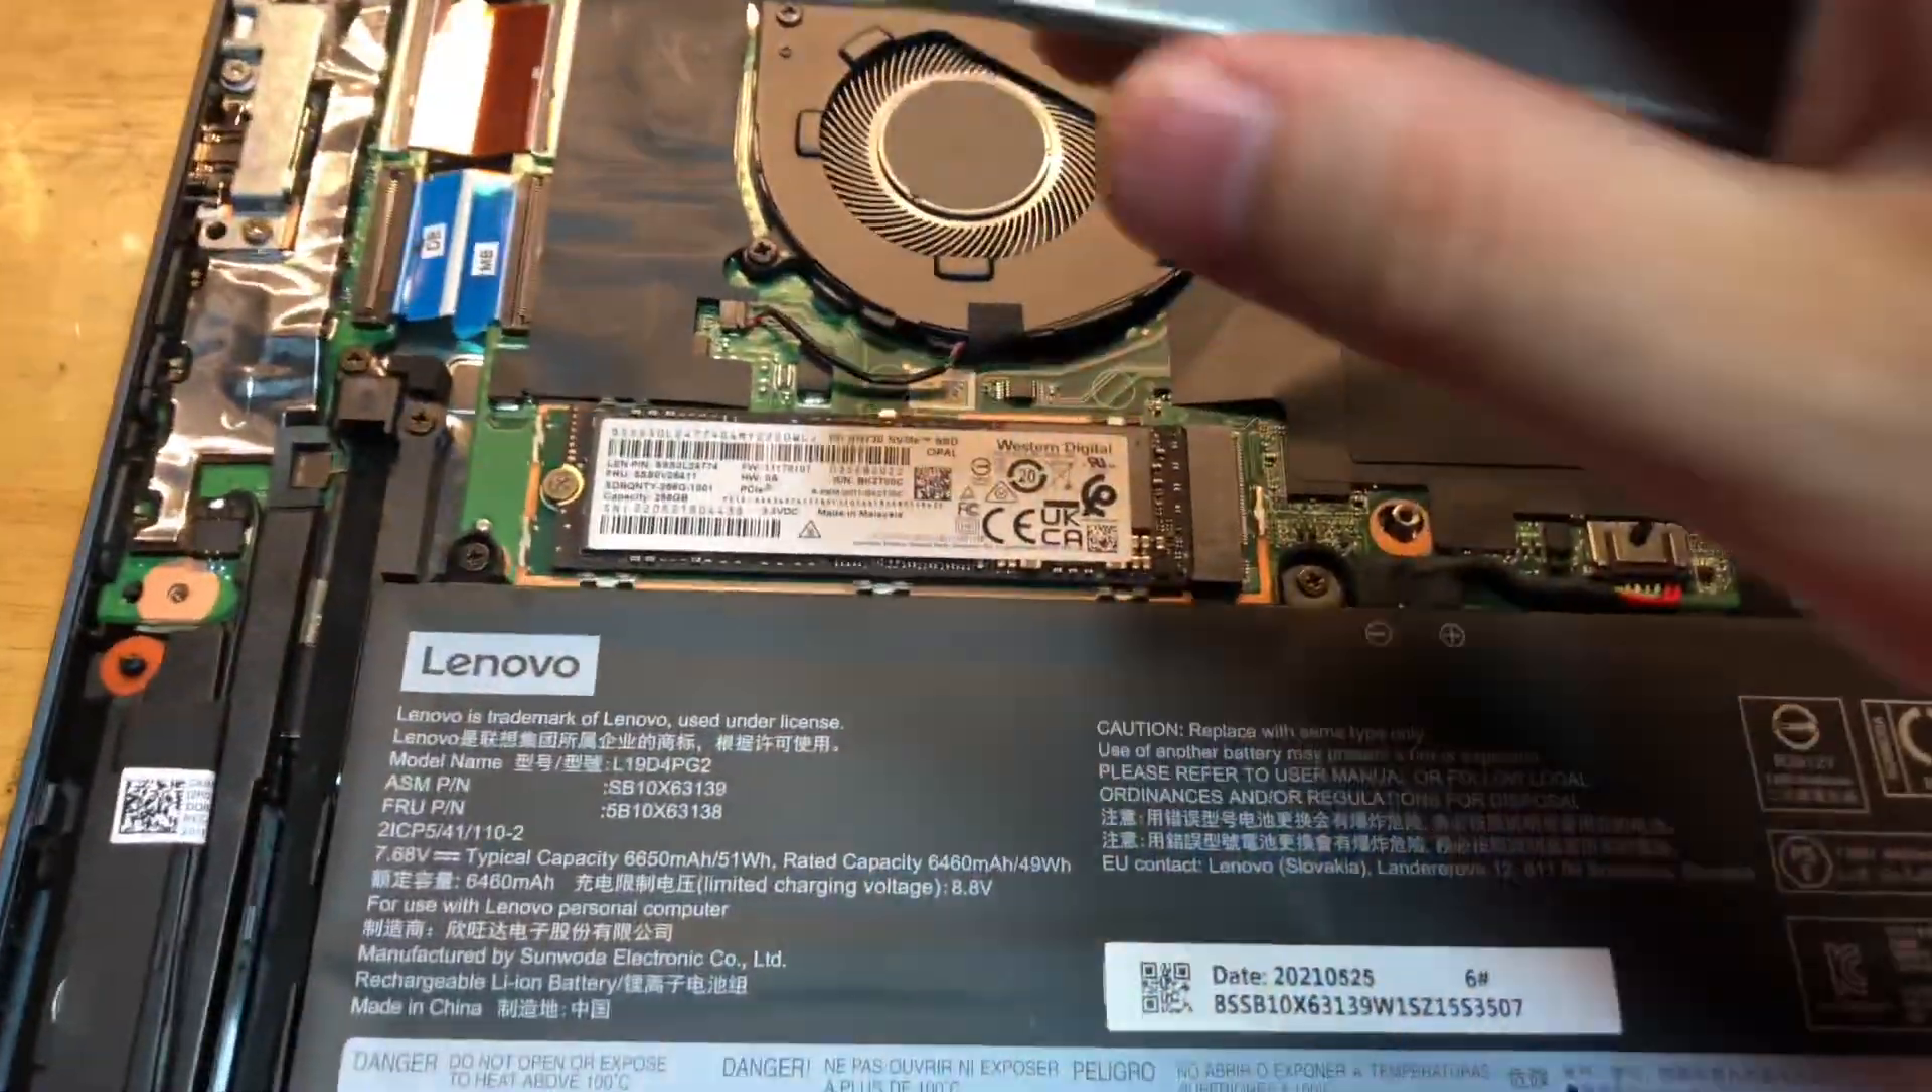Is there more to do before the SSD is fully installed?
No.